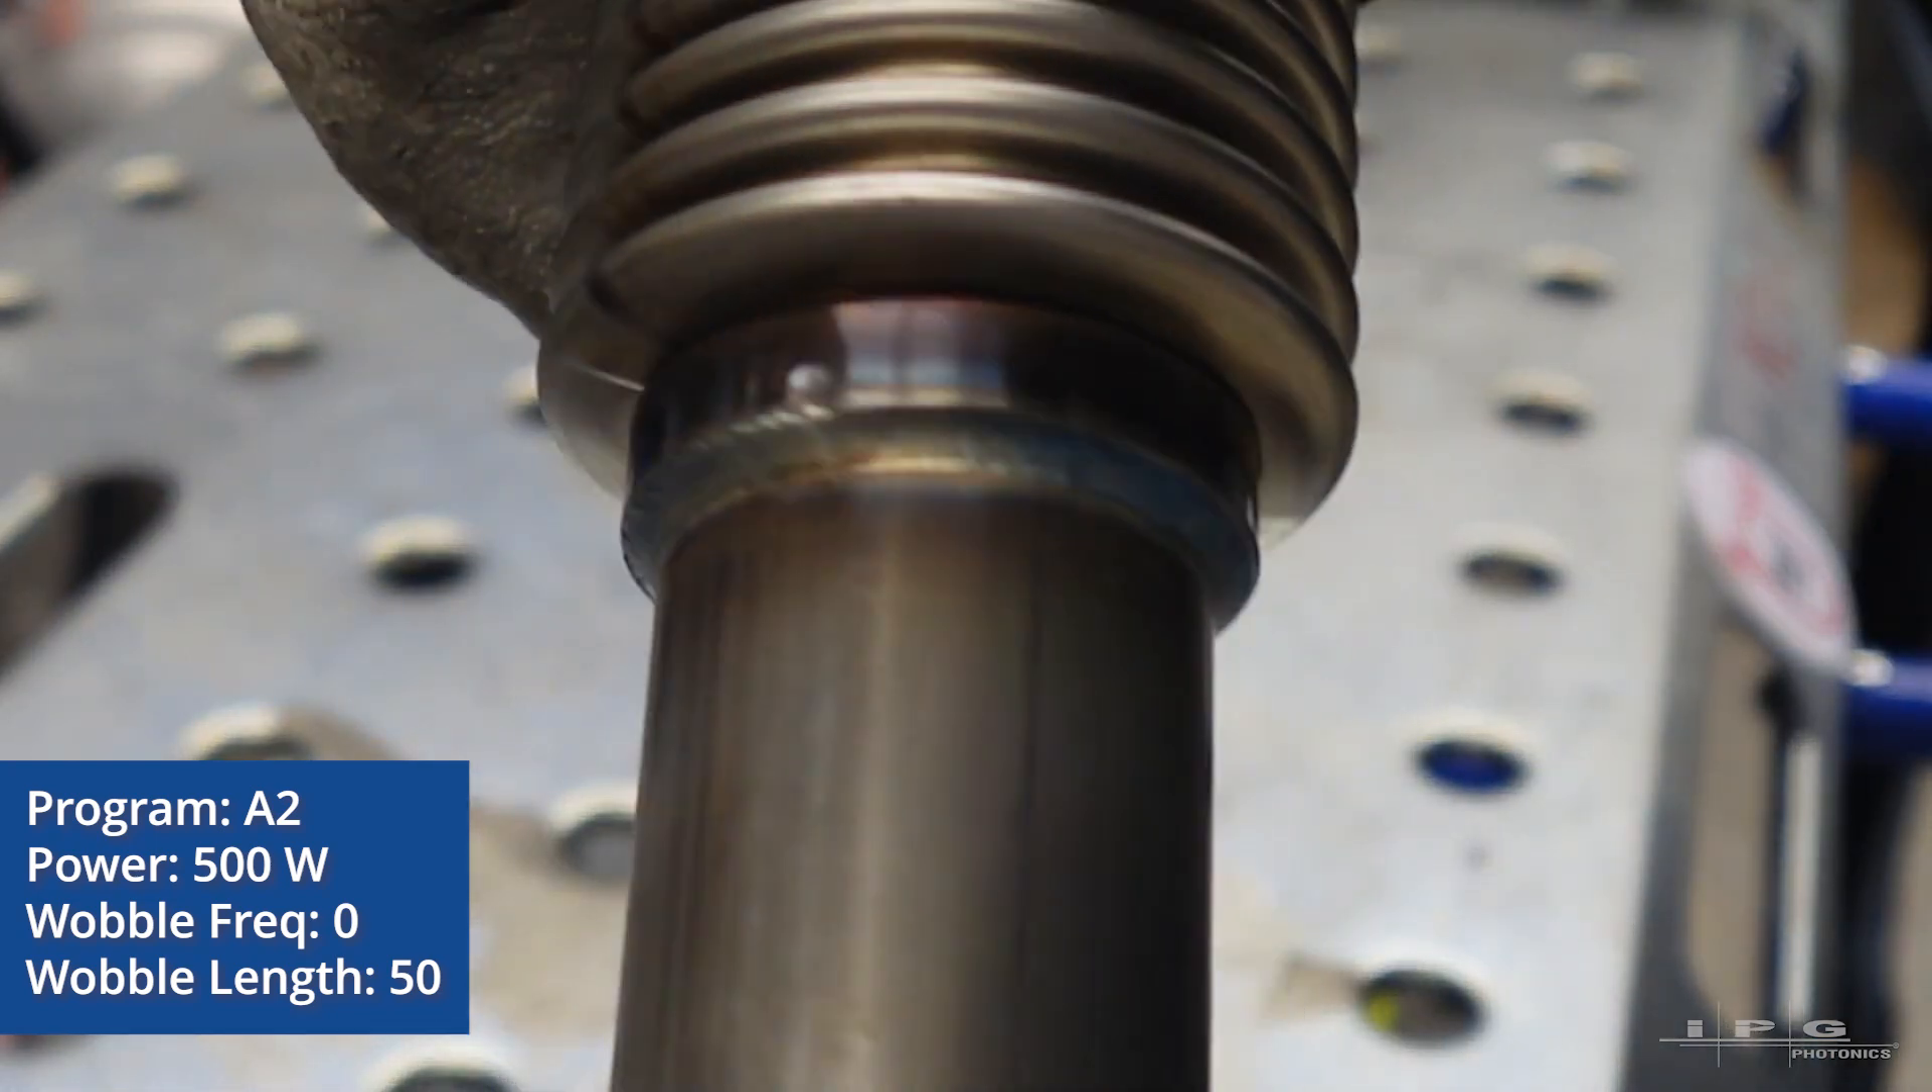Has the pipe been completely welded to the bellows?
Yes.